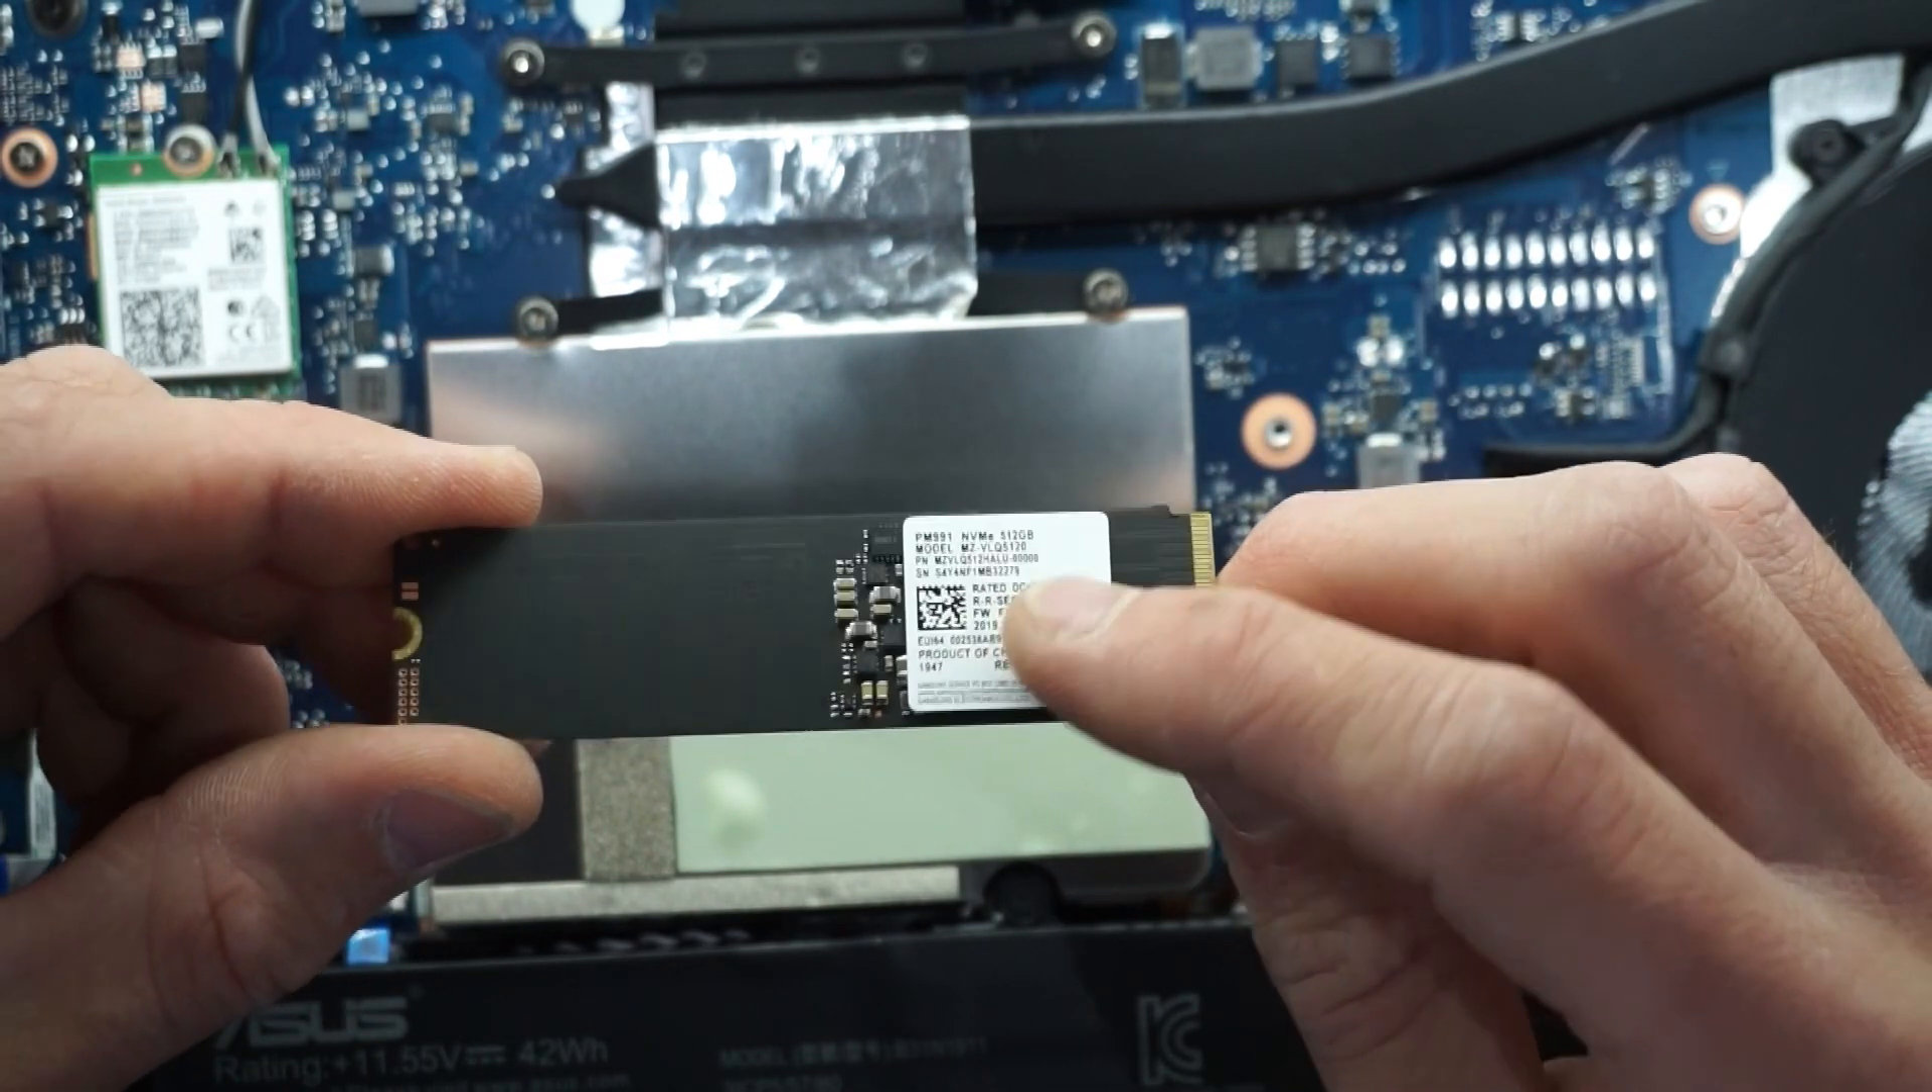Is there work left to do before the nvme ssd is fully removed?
No.